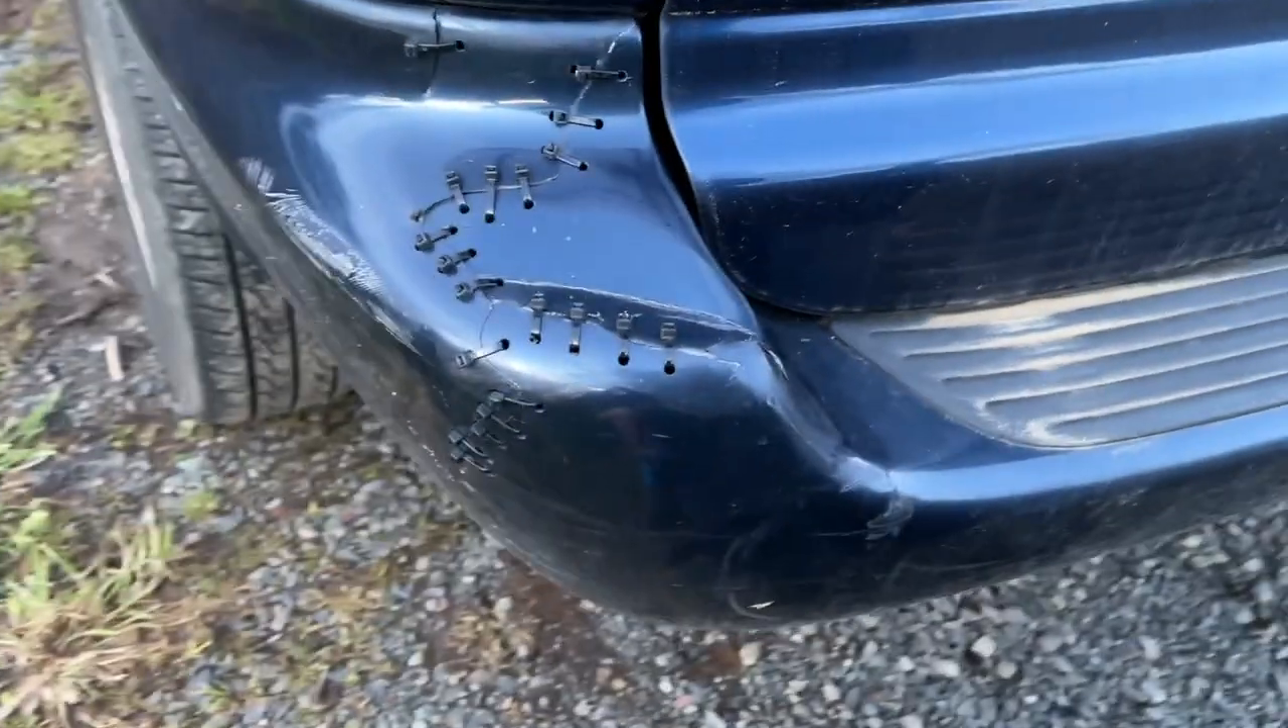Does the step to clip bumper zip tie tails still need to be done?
No.